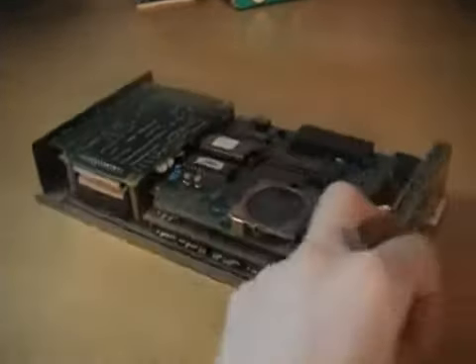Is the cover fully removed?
Yes.